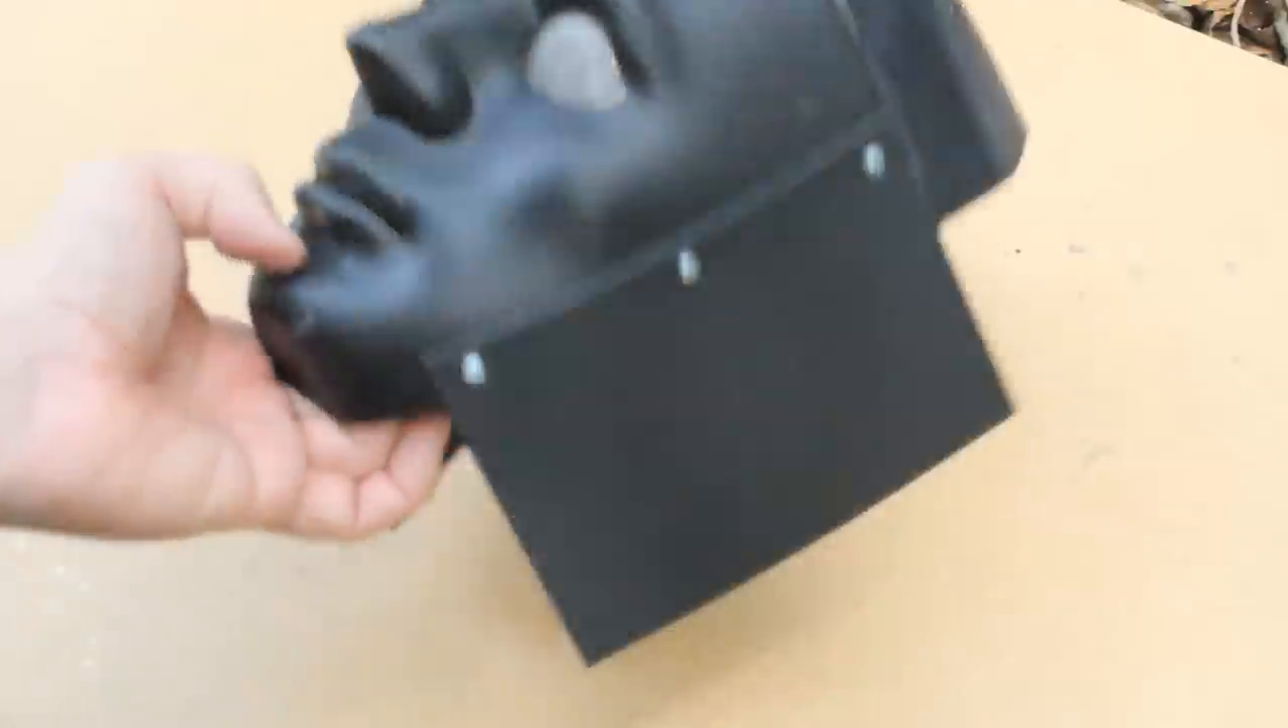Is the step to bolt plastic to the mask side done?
Yes.